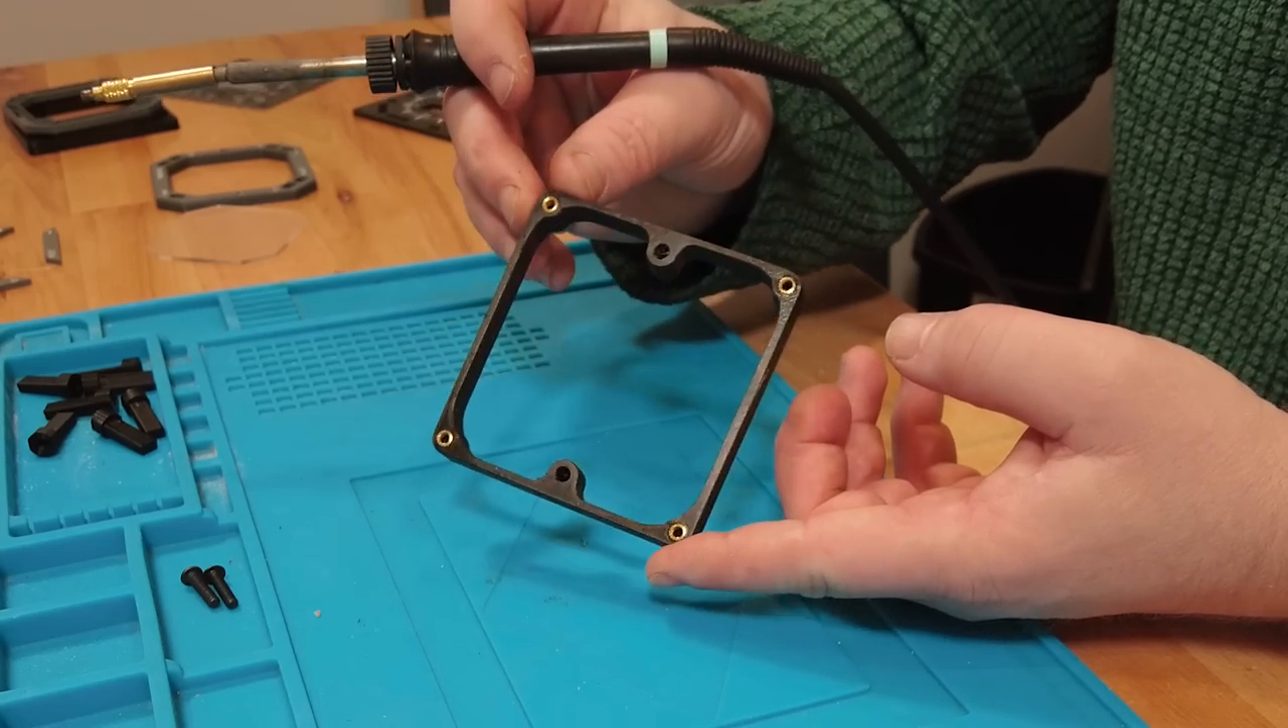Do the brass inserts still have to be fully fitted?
No.